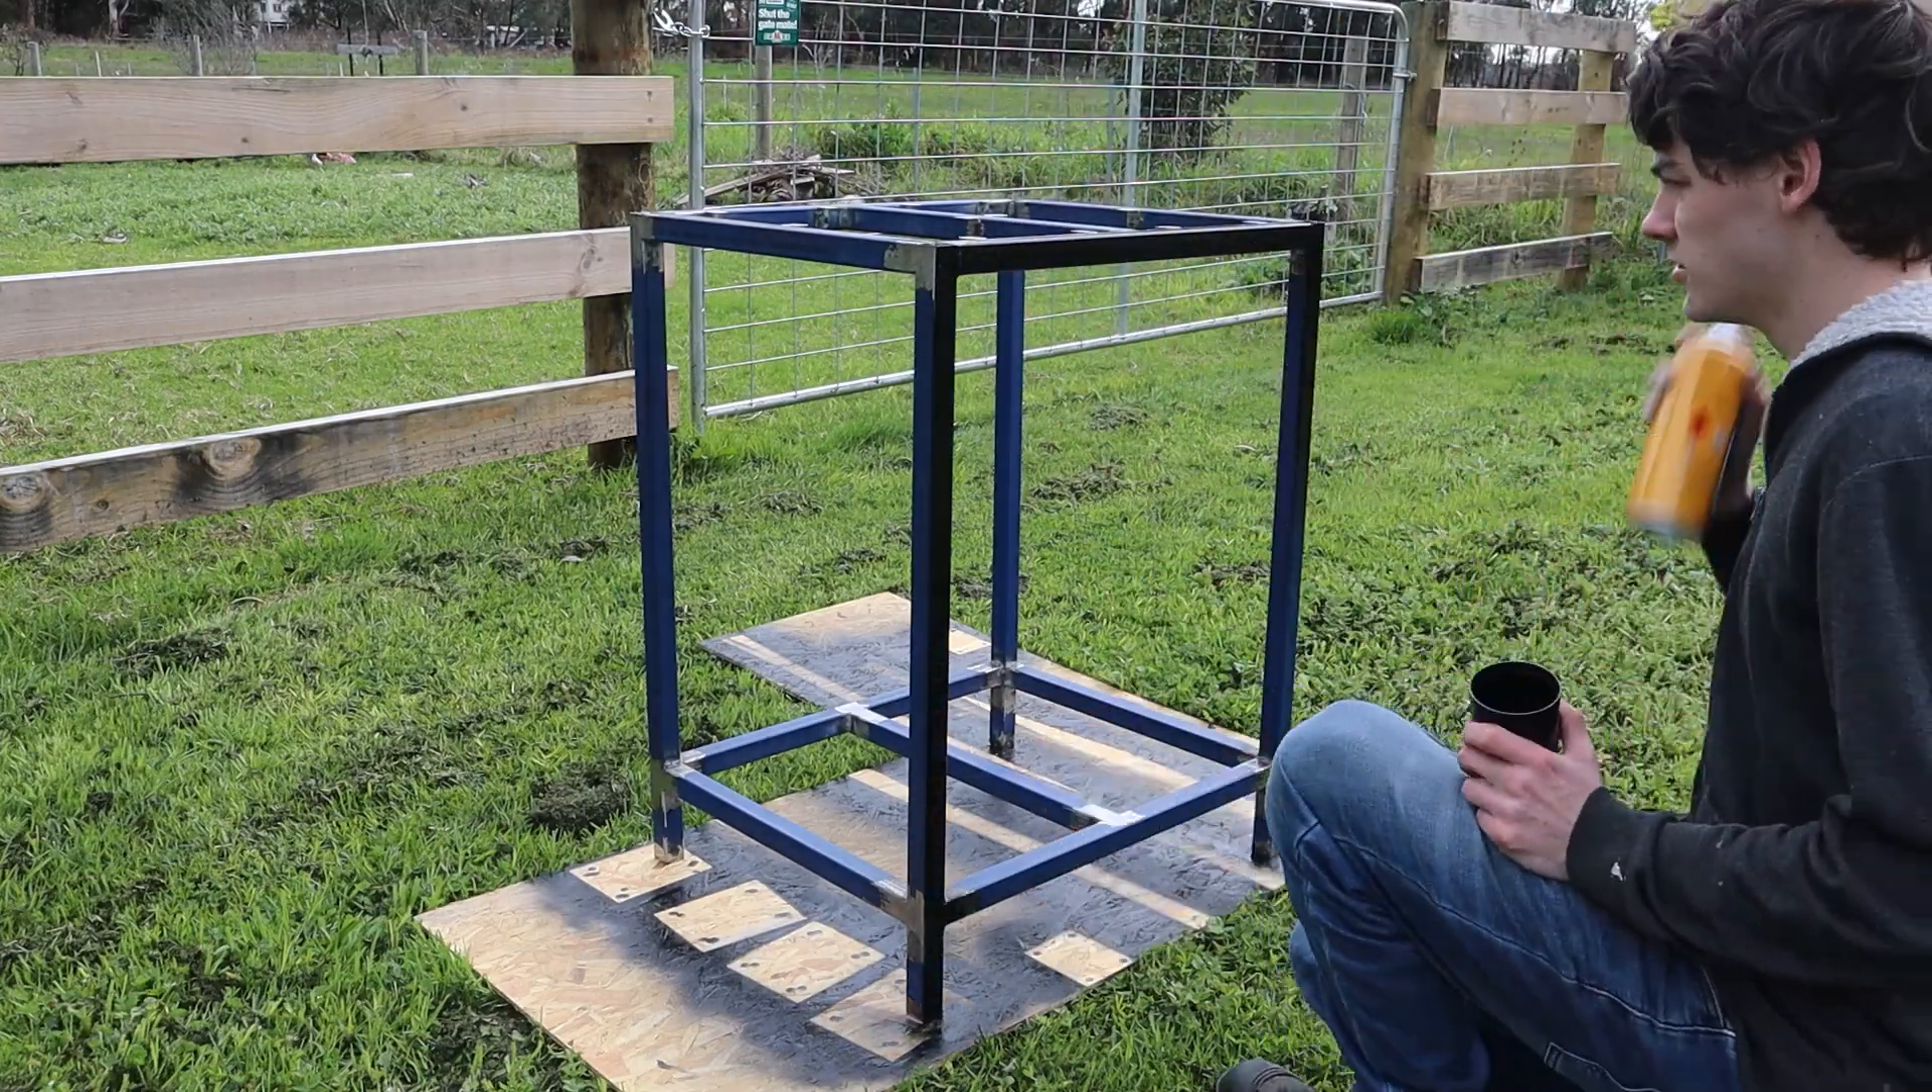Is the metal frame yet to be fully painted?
Yes.